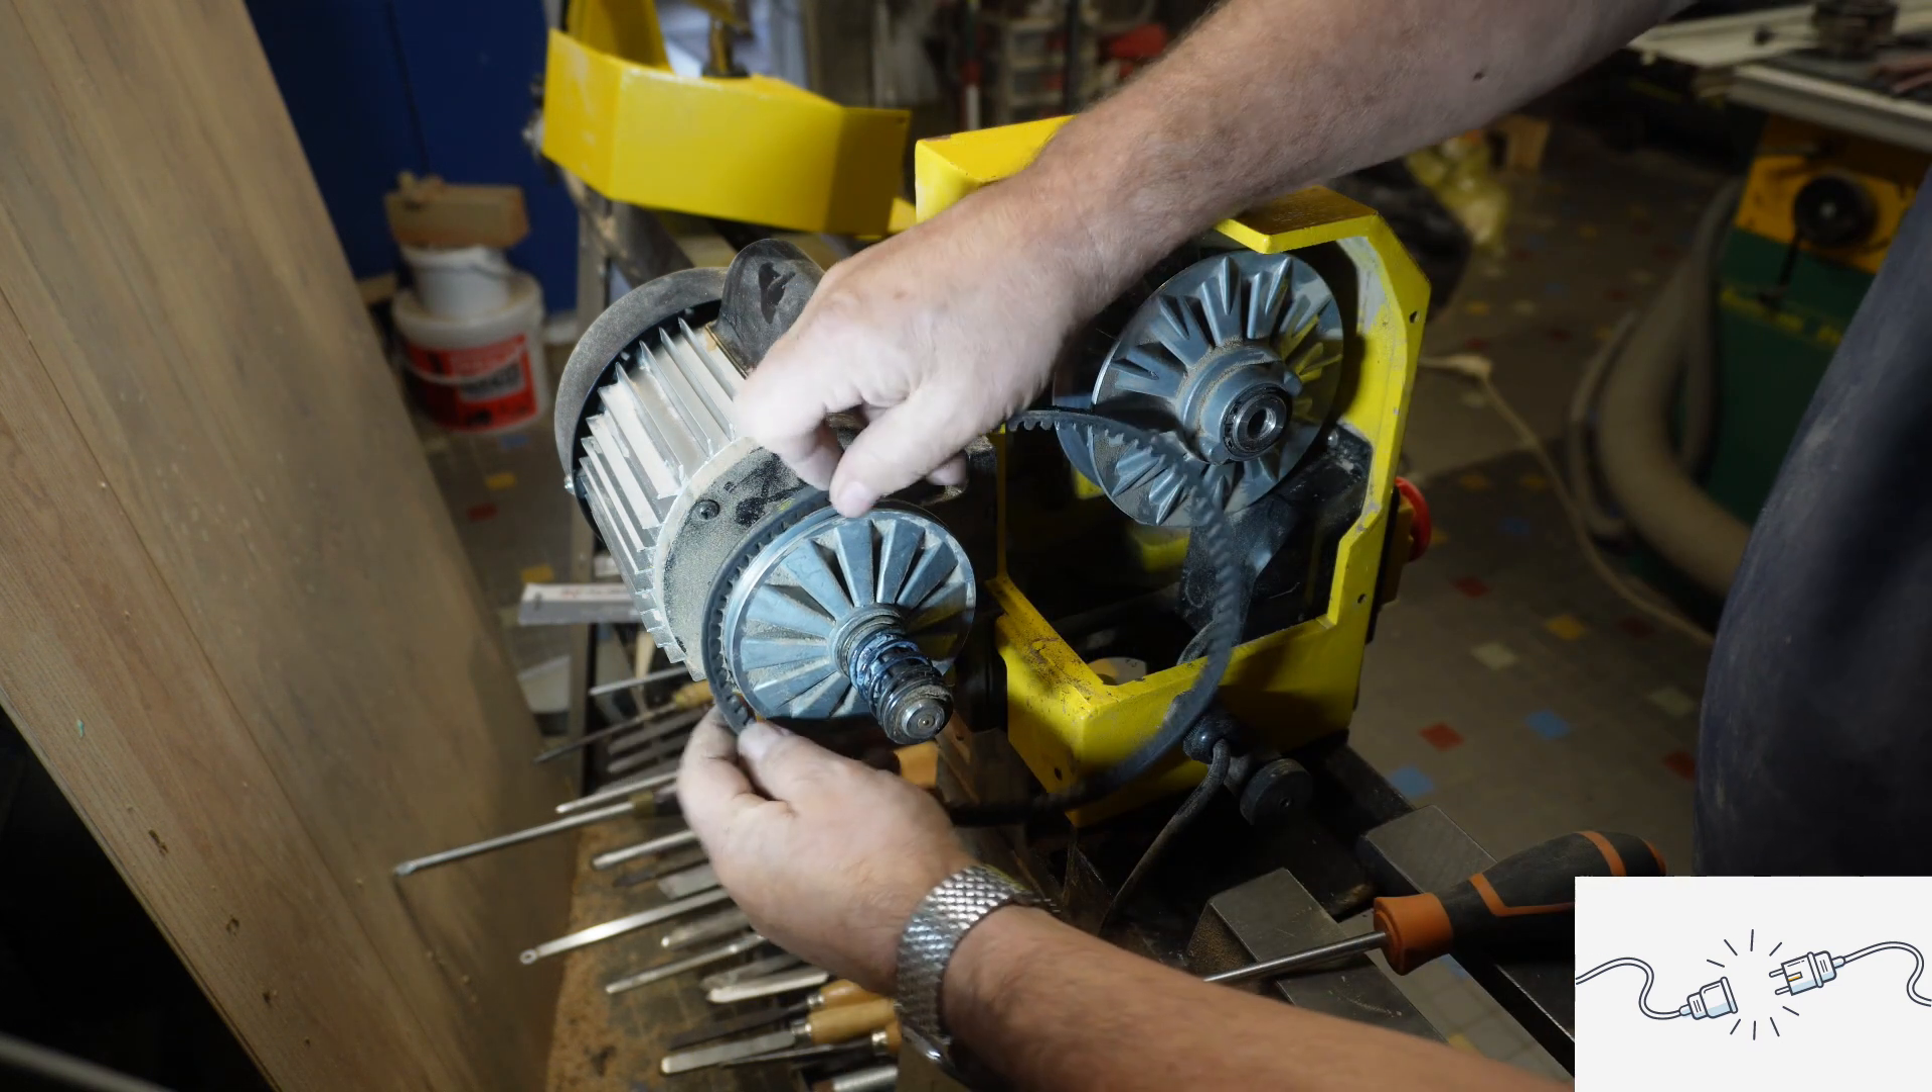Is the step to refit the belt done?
No.